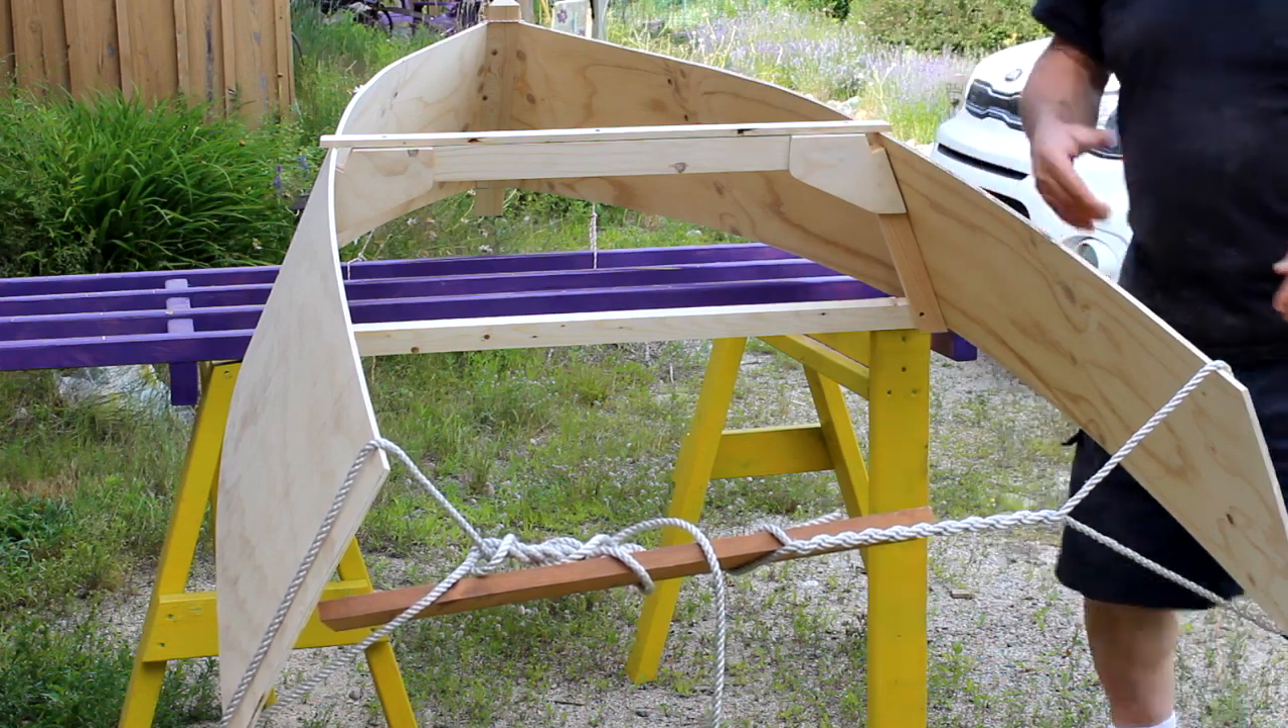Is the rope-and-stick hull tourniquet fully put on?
Yes.